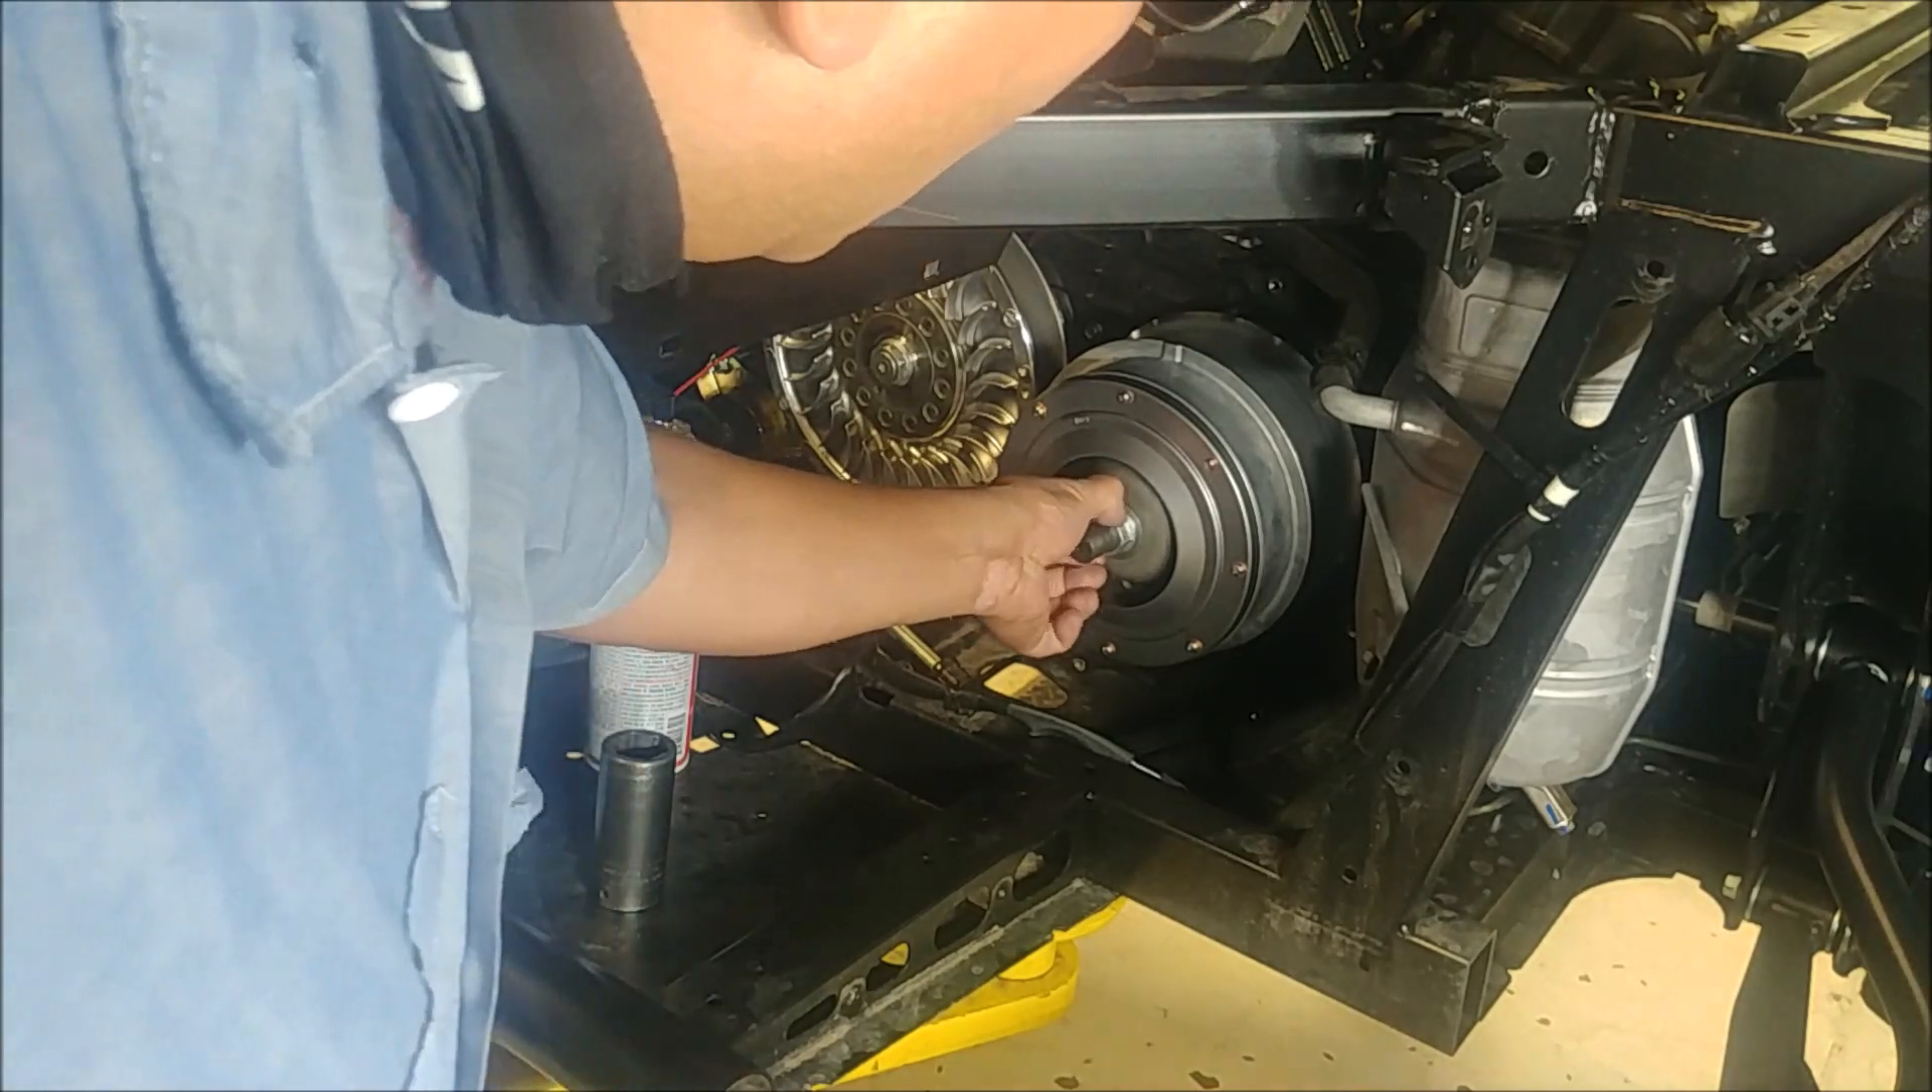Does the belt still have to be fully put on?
Yes.